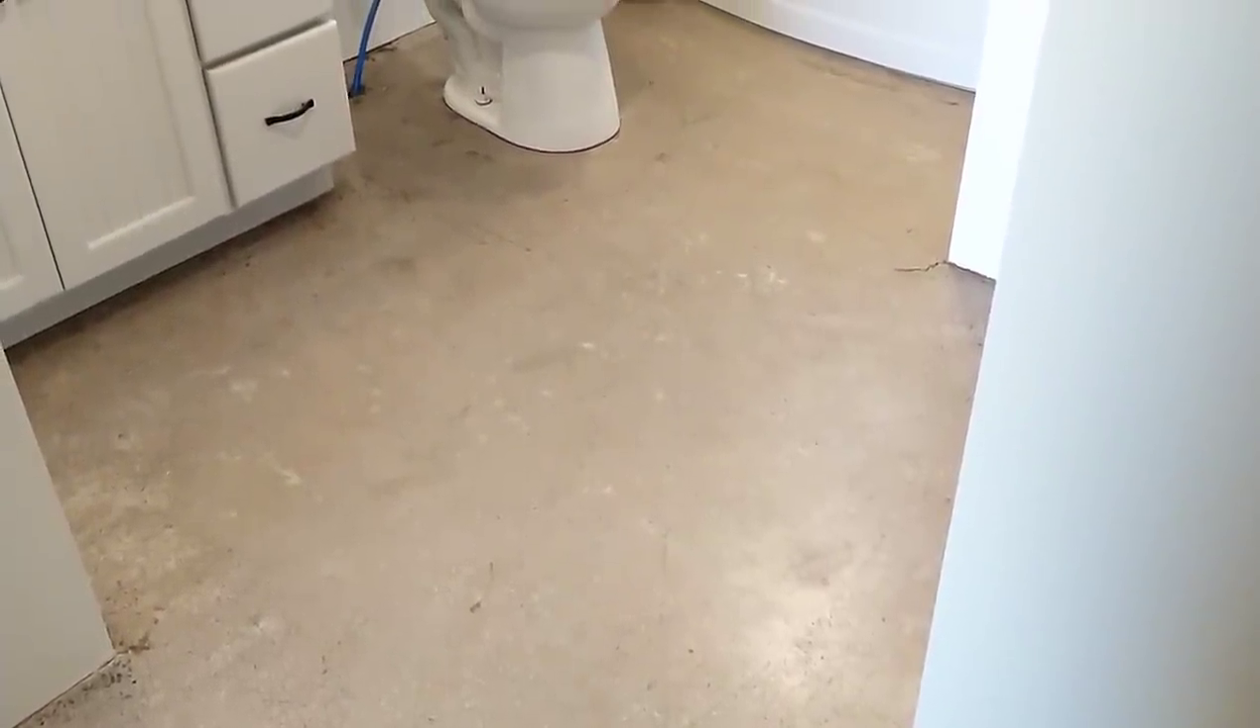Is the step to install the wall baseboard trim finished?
No.